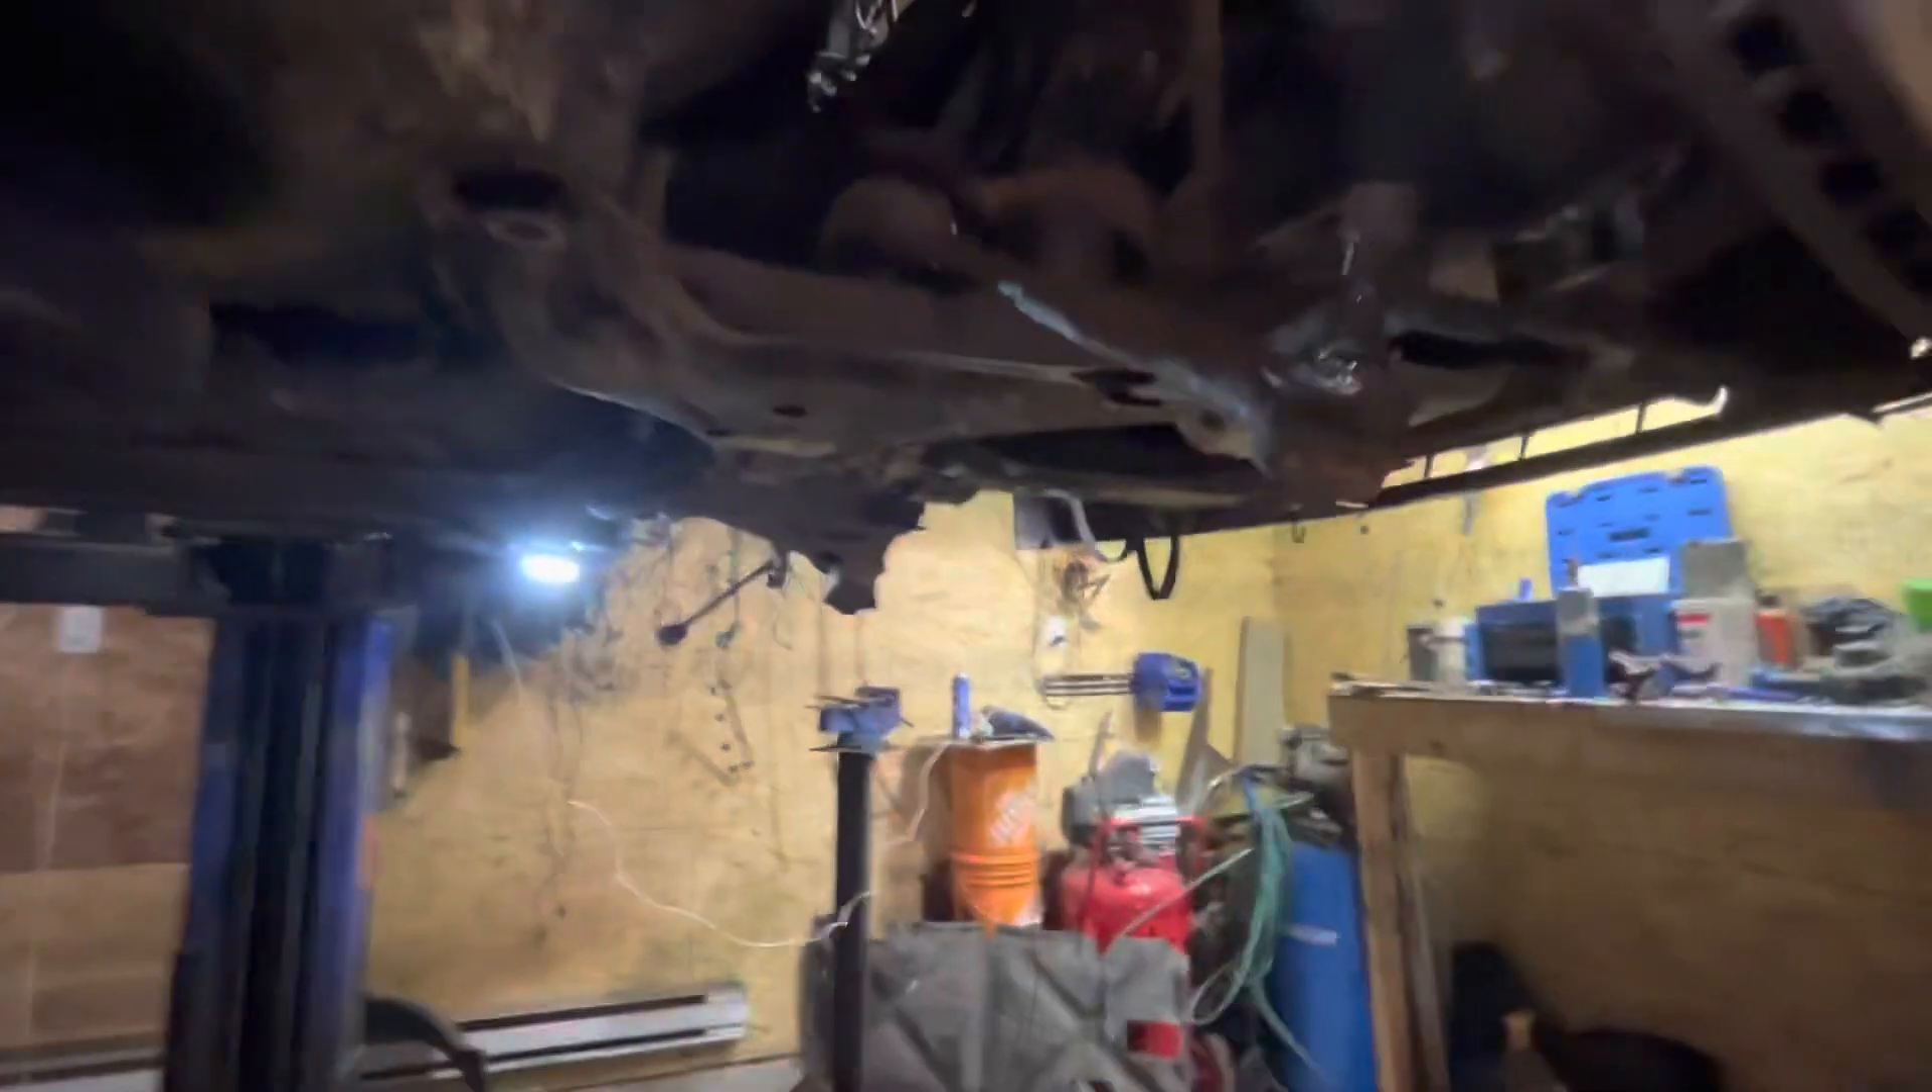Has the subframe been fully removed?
No.